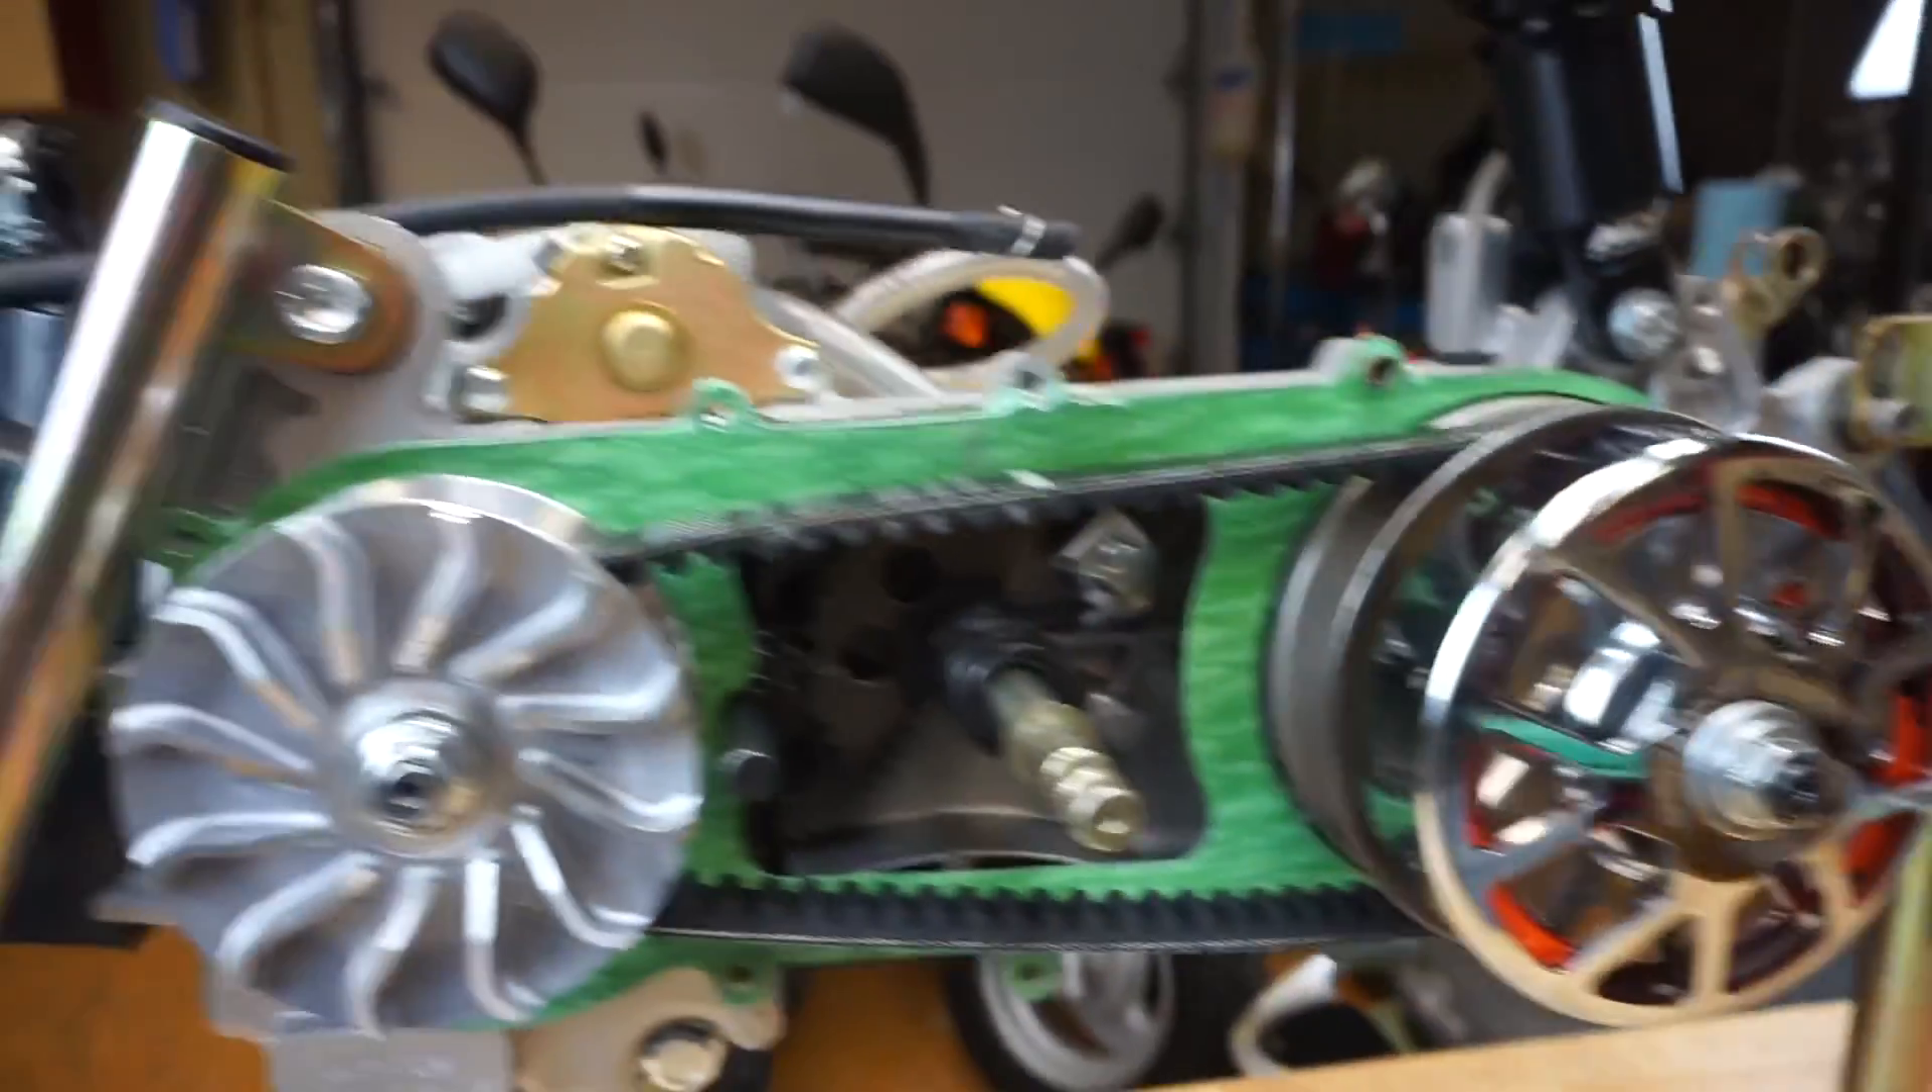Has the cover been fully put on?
No.